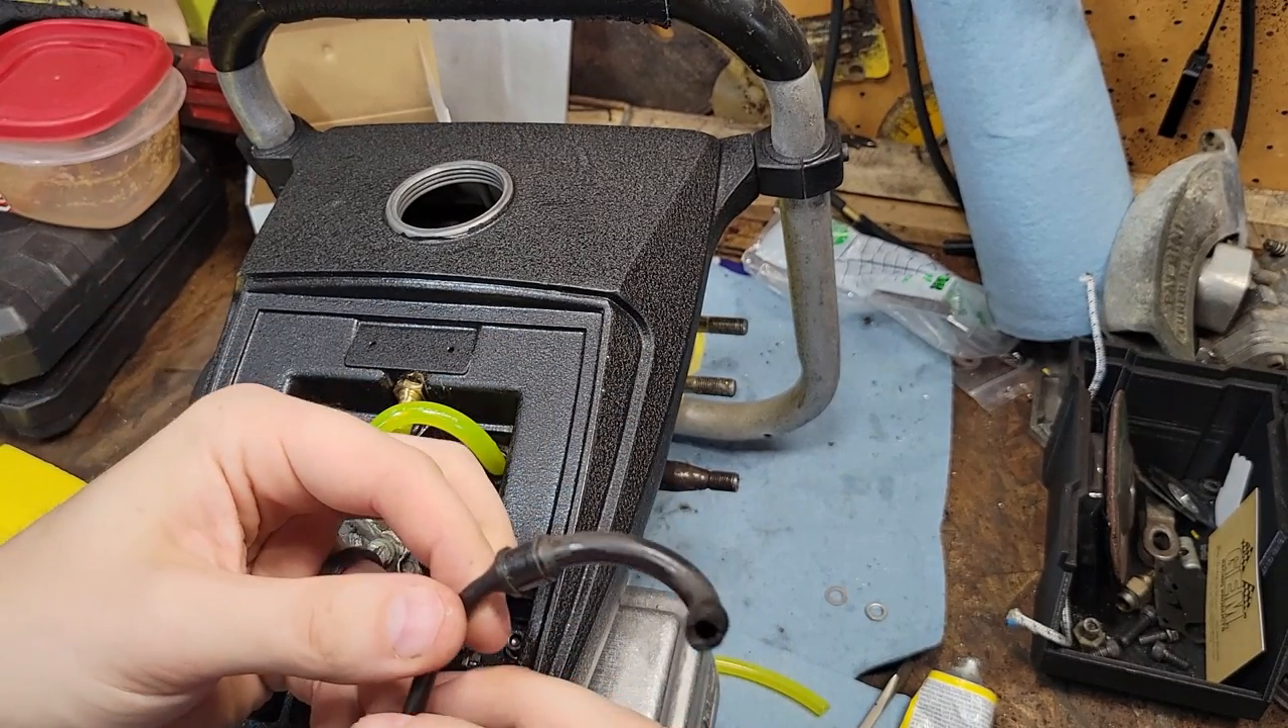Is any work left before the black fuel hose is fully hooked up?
Yes.